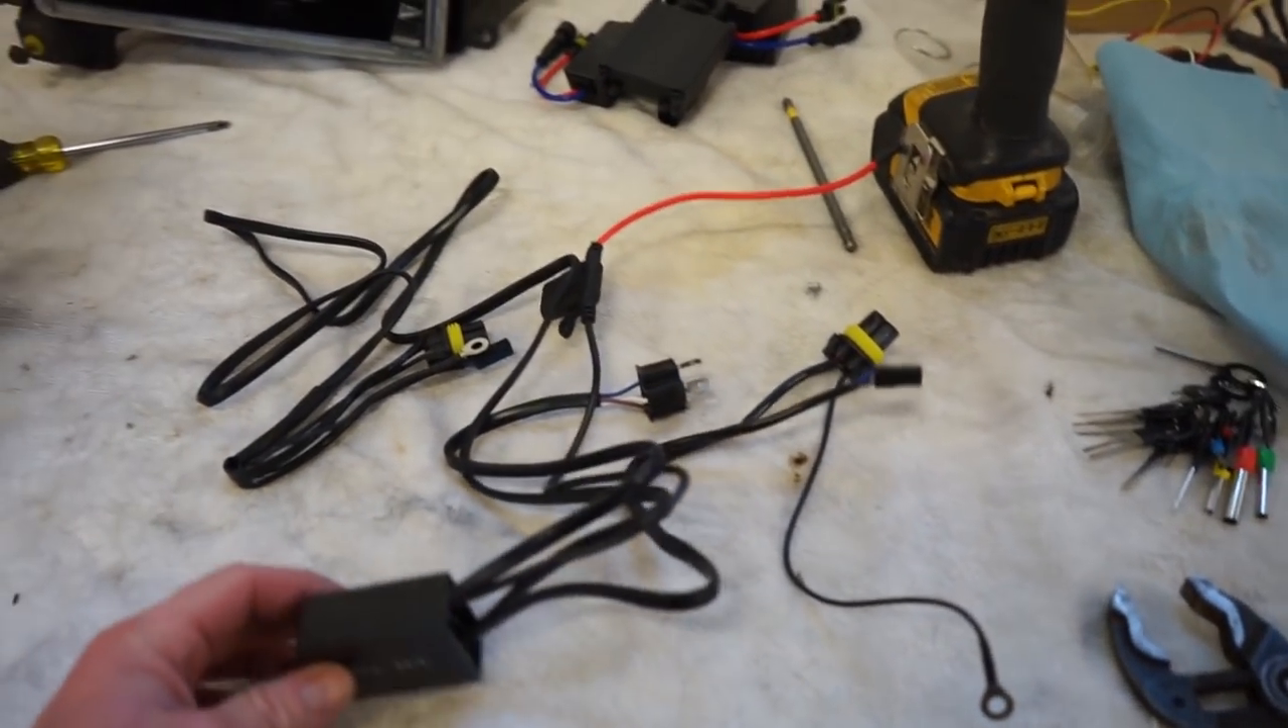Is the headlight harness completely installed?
No.